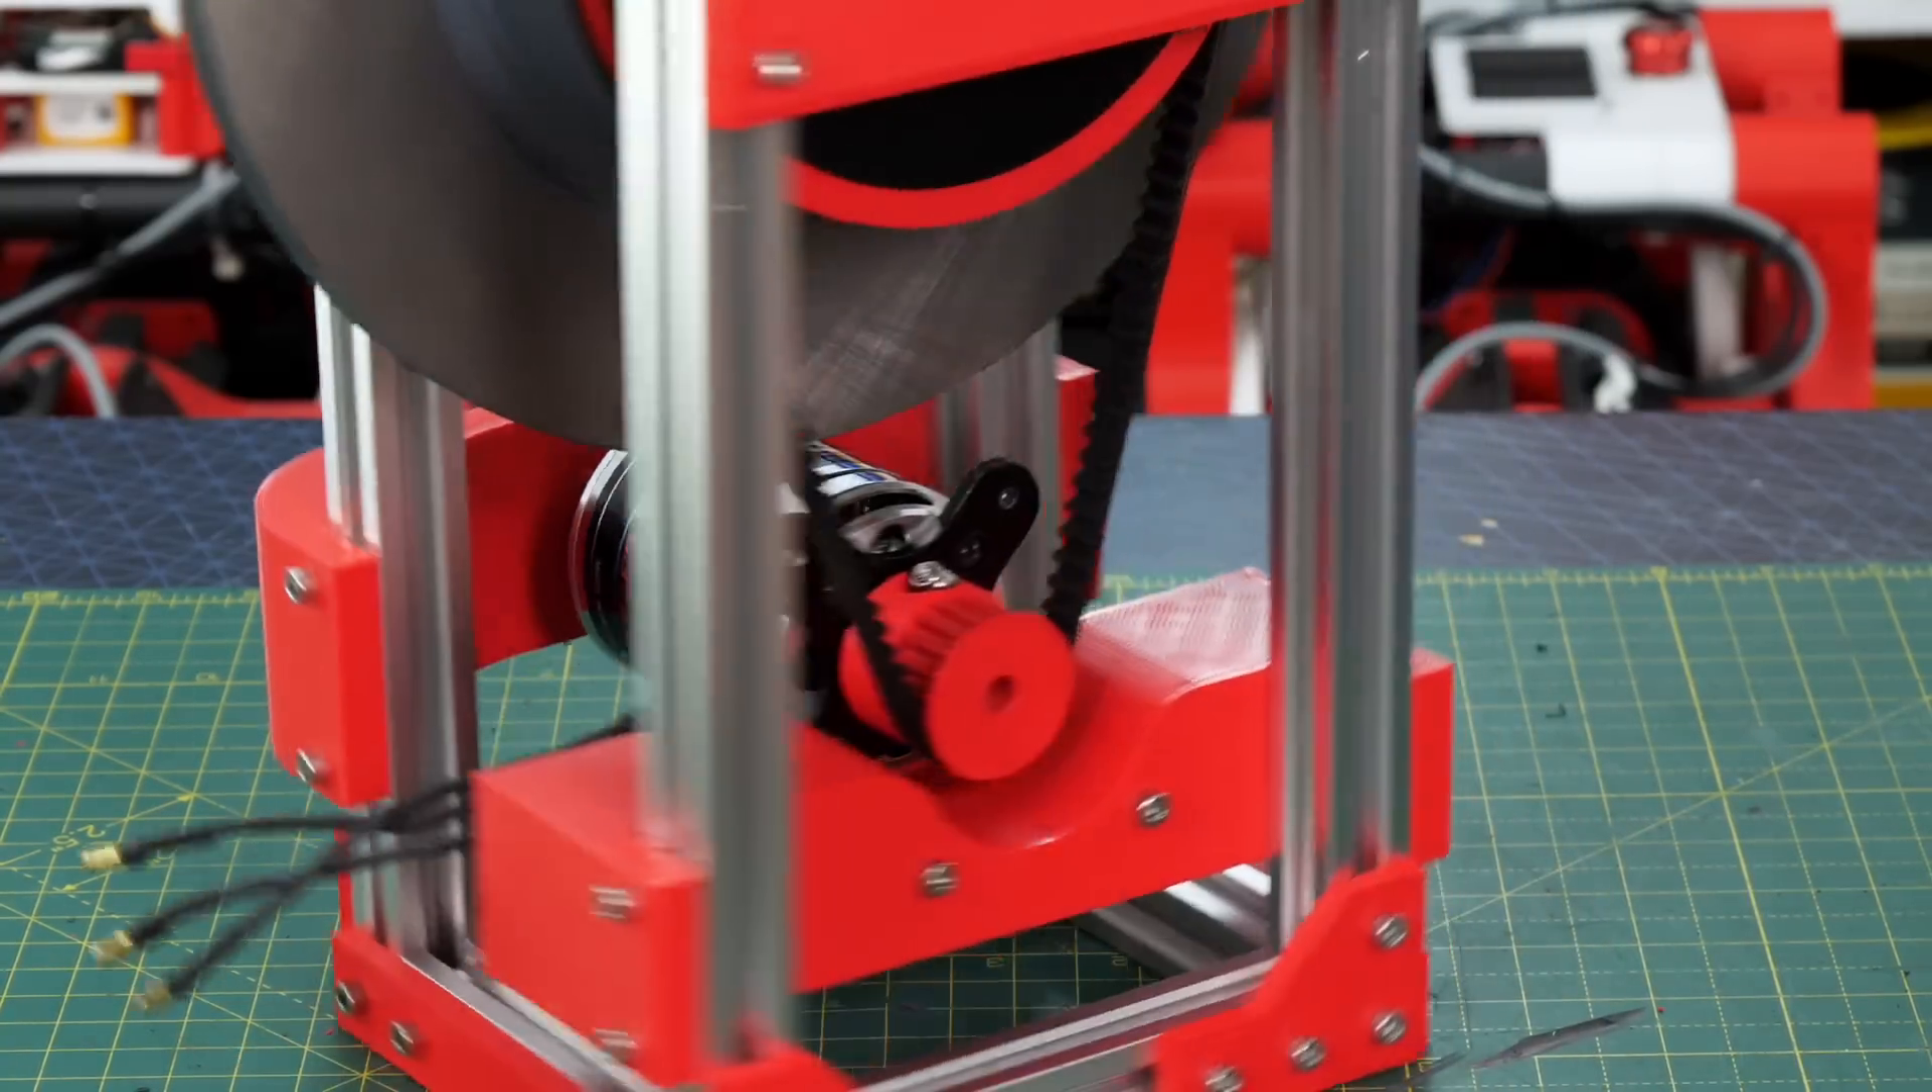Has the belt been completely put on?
Yes.